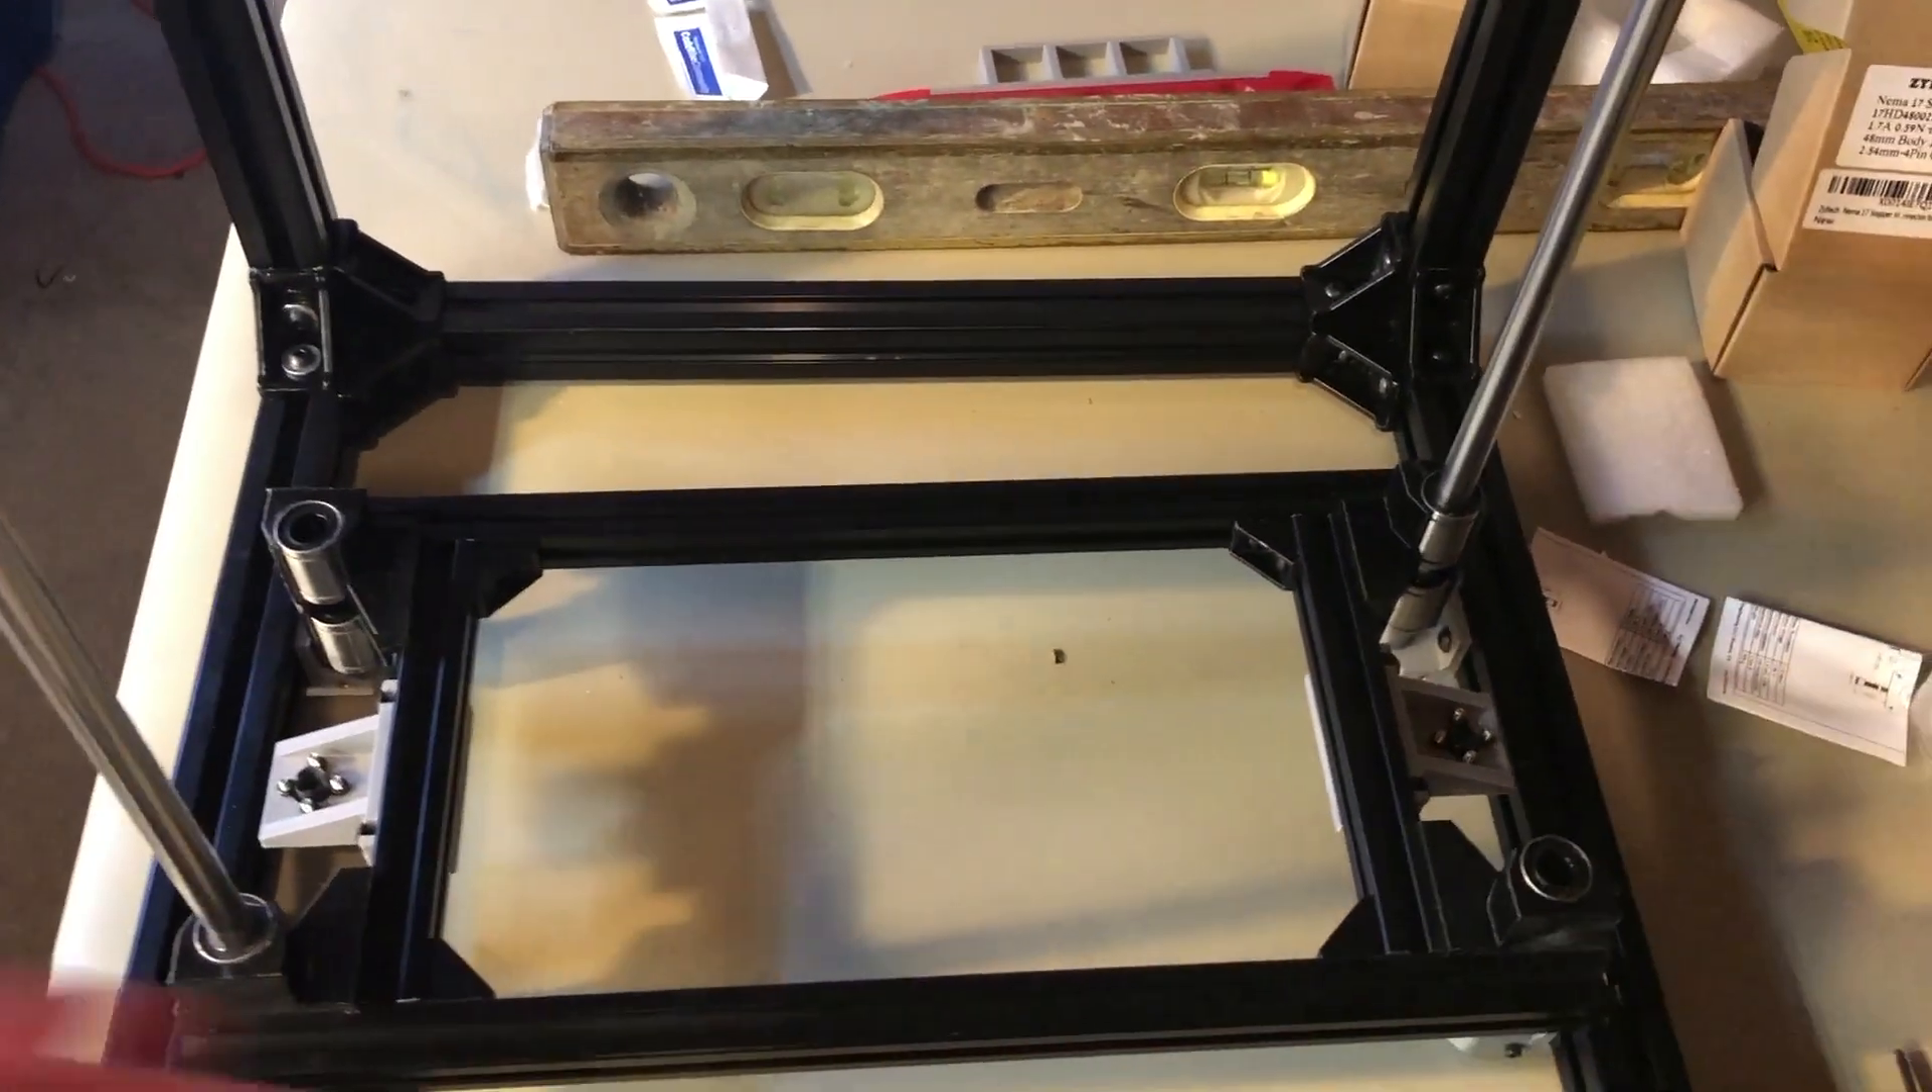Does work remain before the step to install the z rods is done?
Yes.